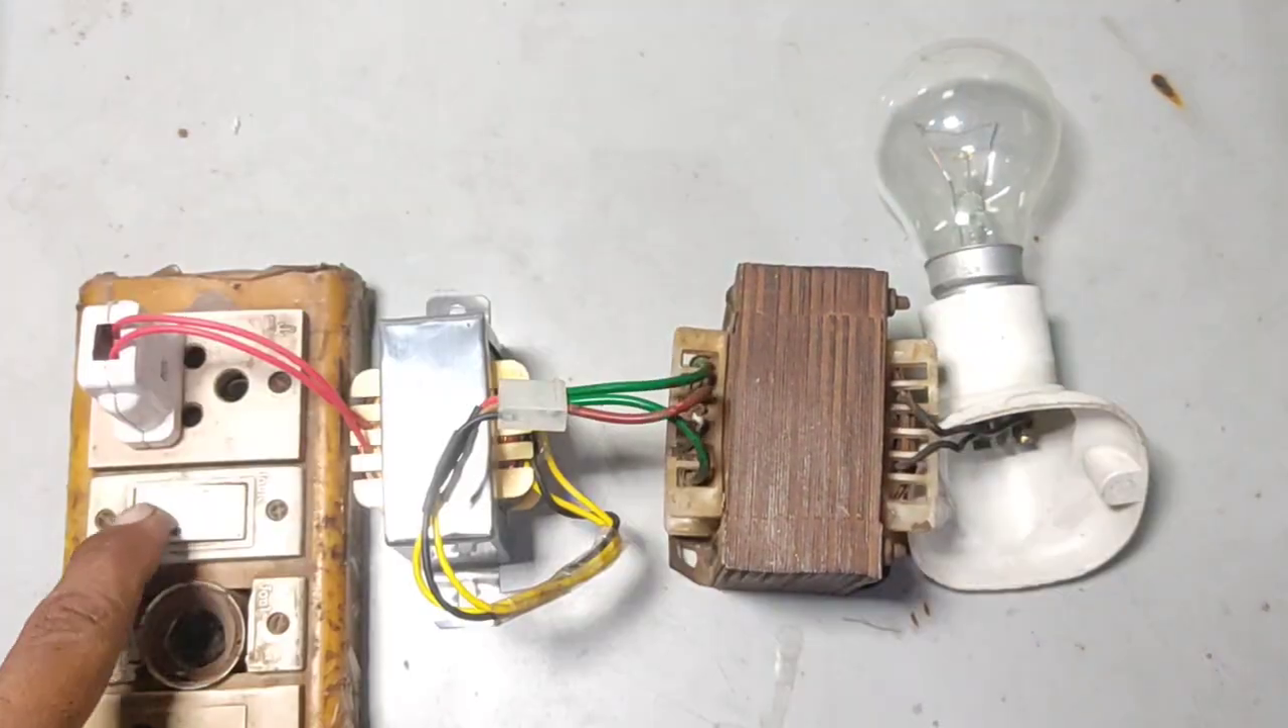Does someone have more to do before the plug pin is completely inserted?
No.